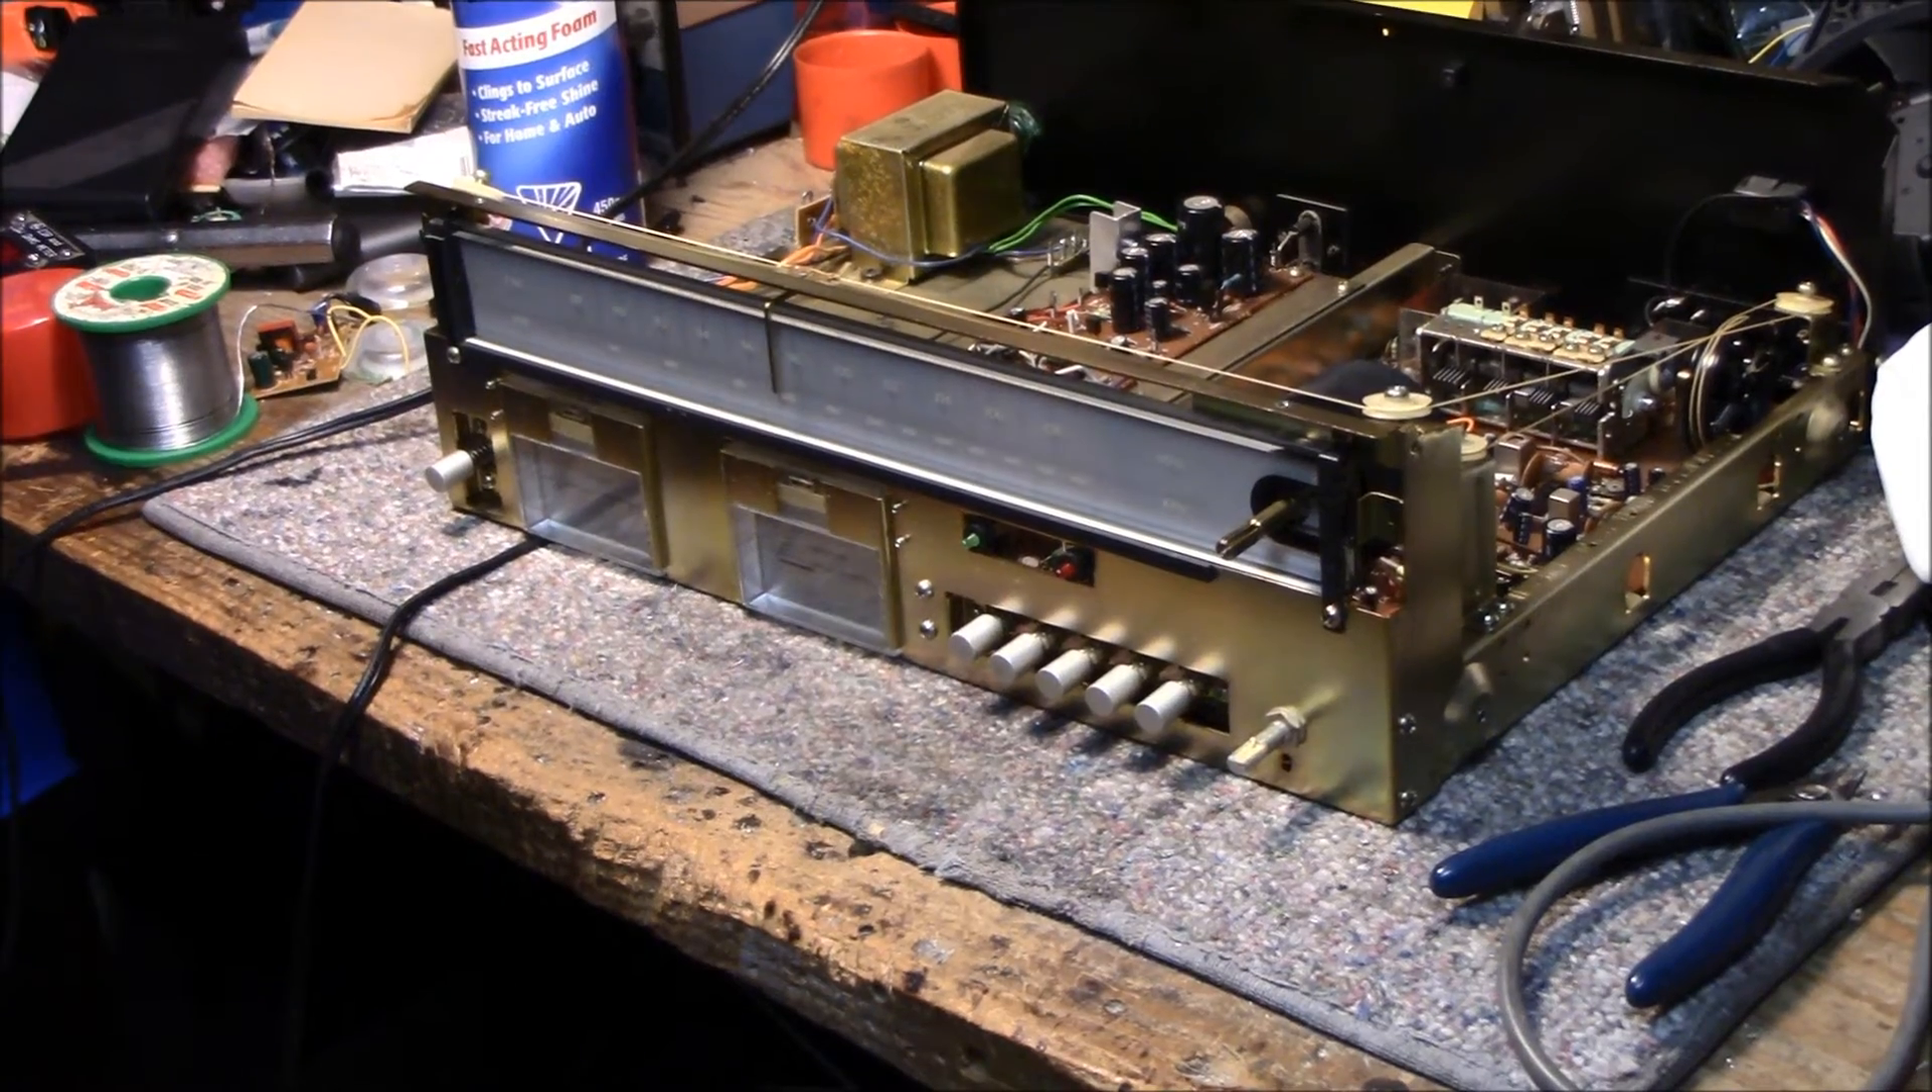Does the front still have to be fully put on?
Yes.